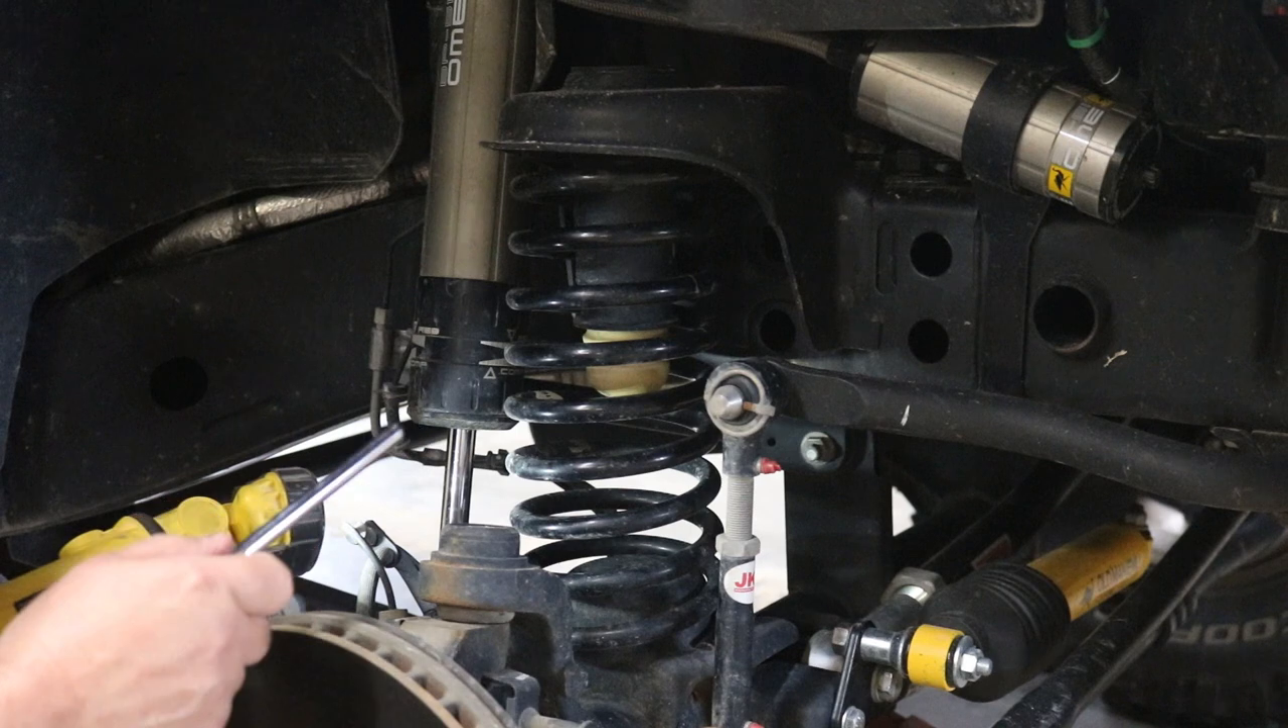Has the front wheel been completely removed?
Yes.